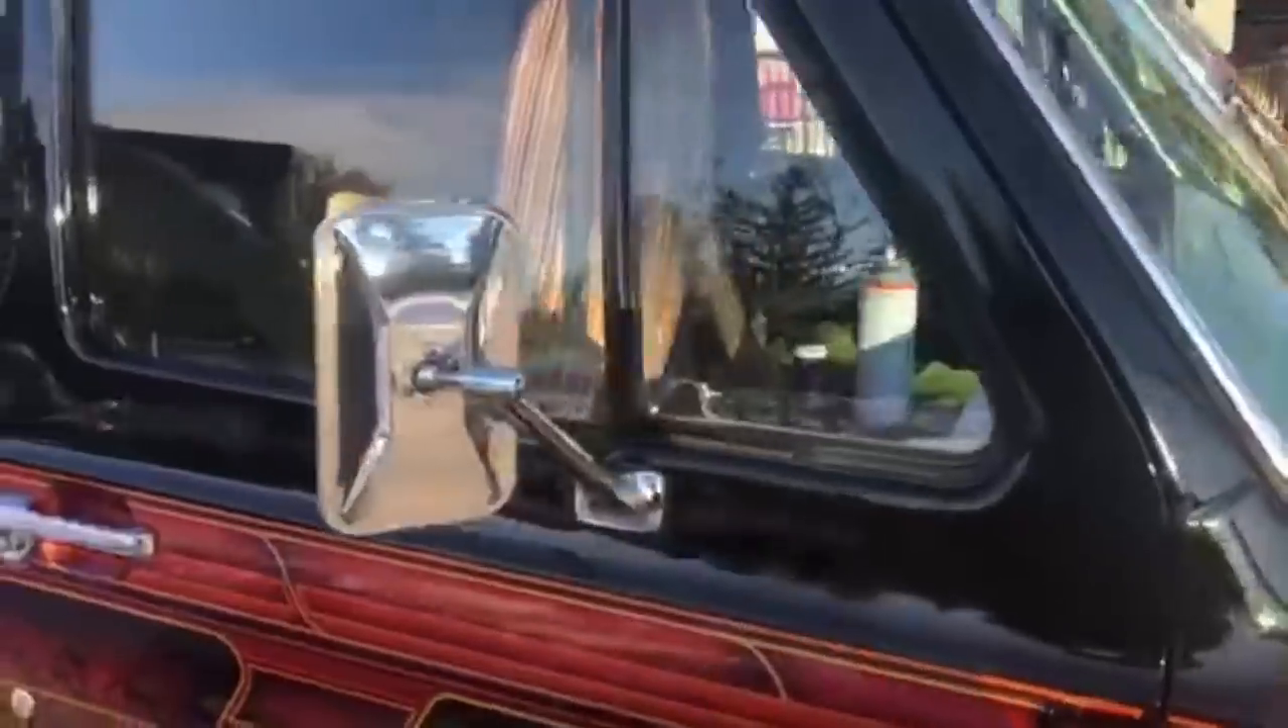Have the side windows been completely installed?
Yes.